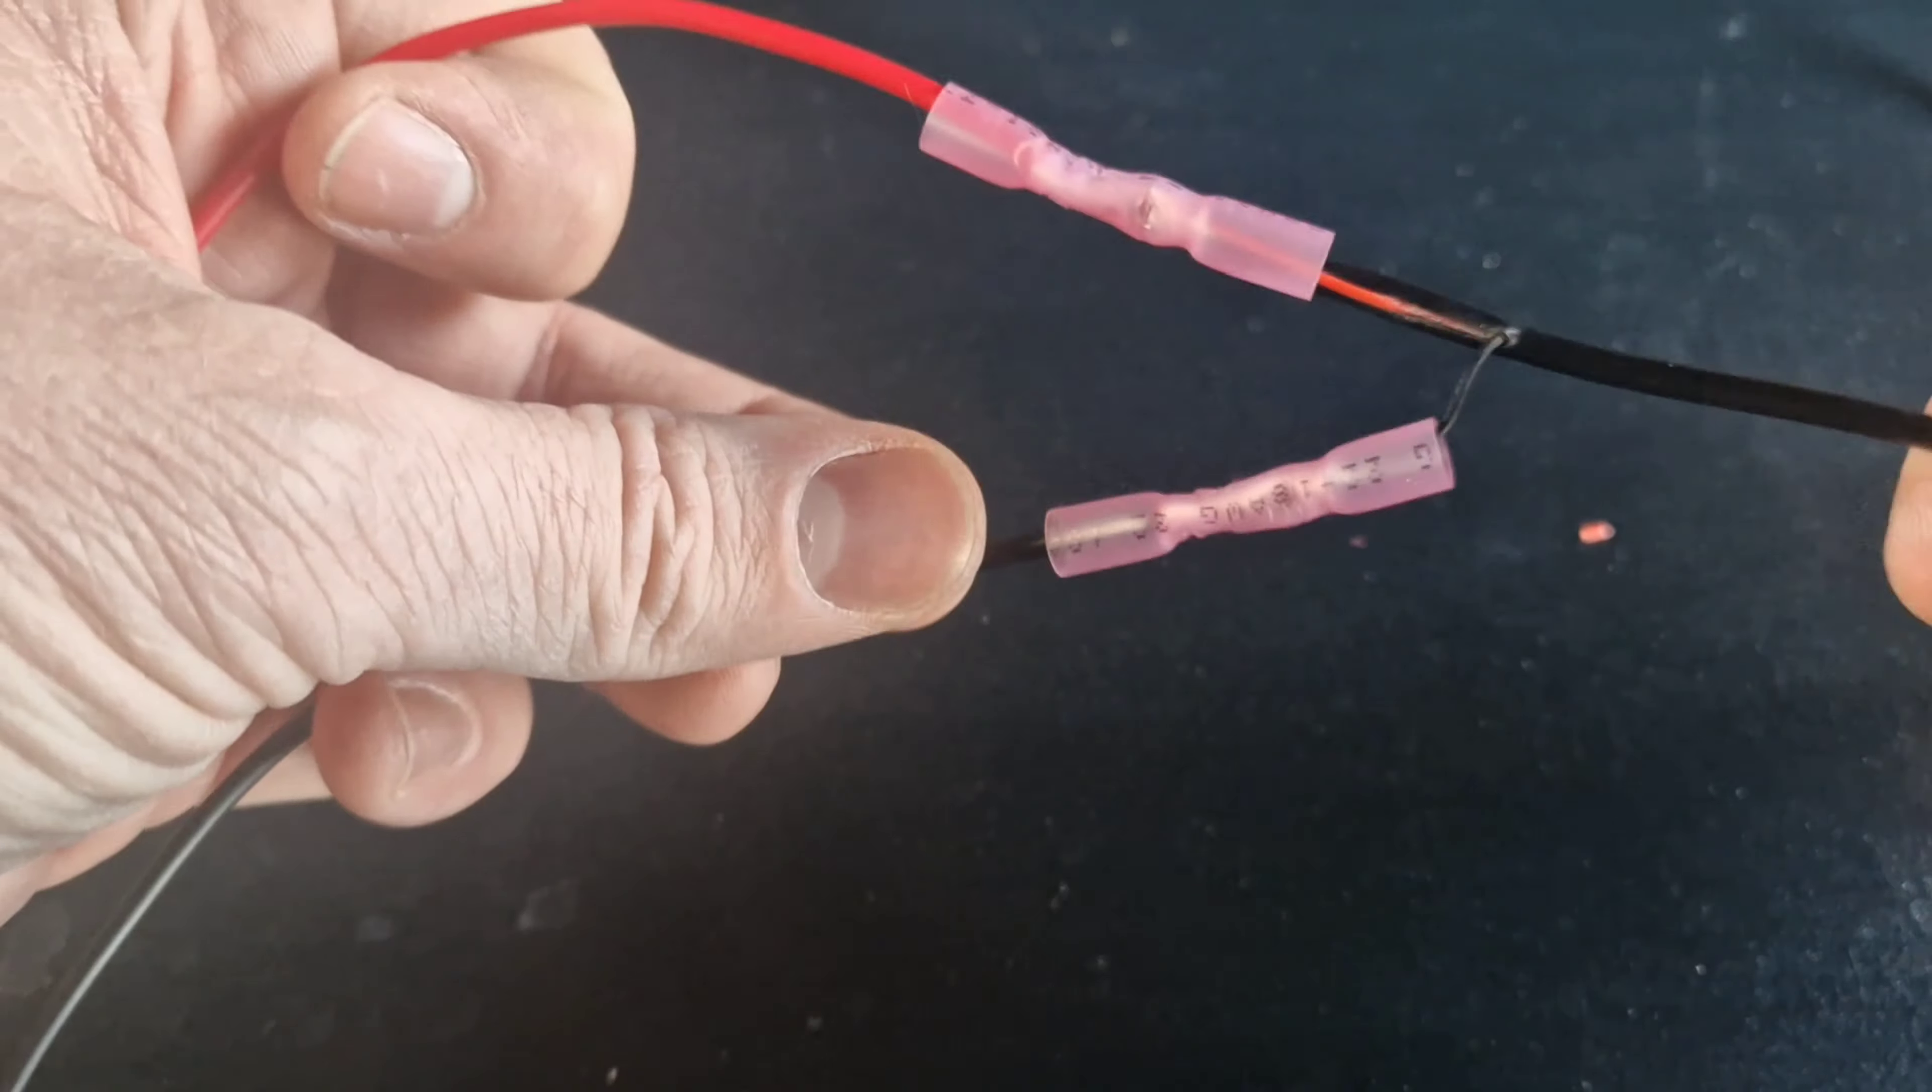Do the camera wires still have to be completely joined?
No.